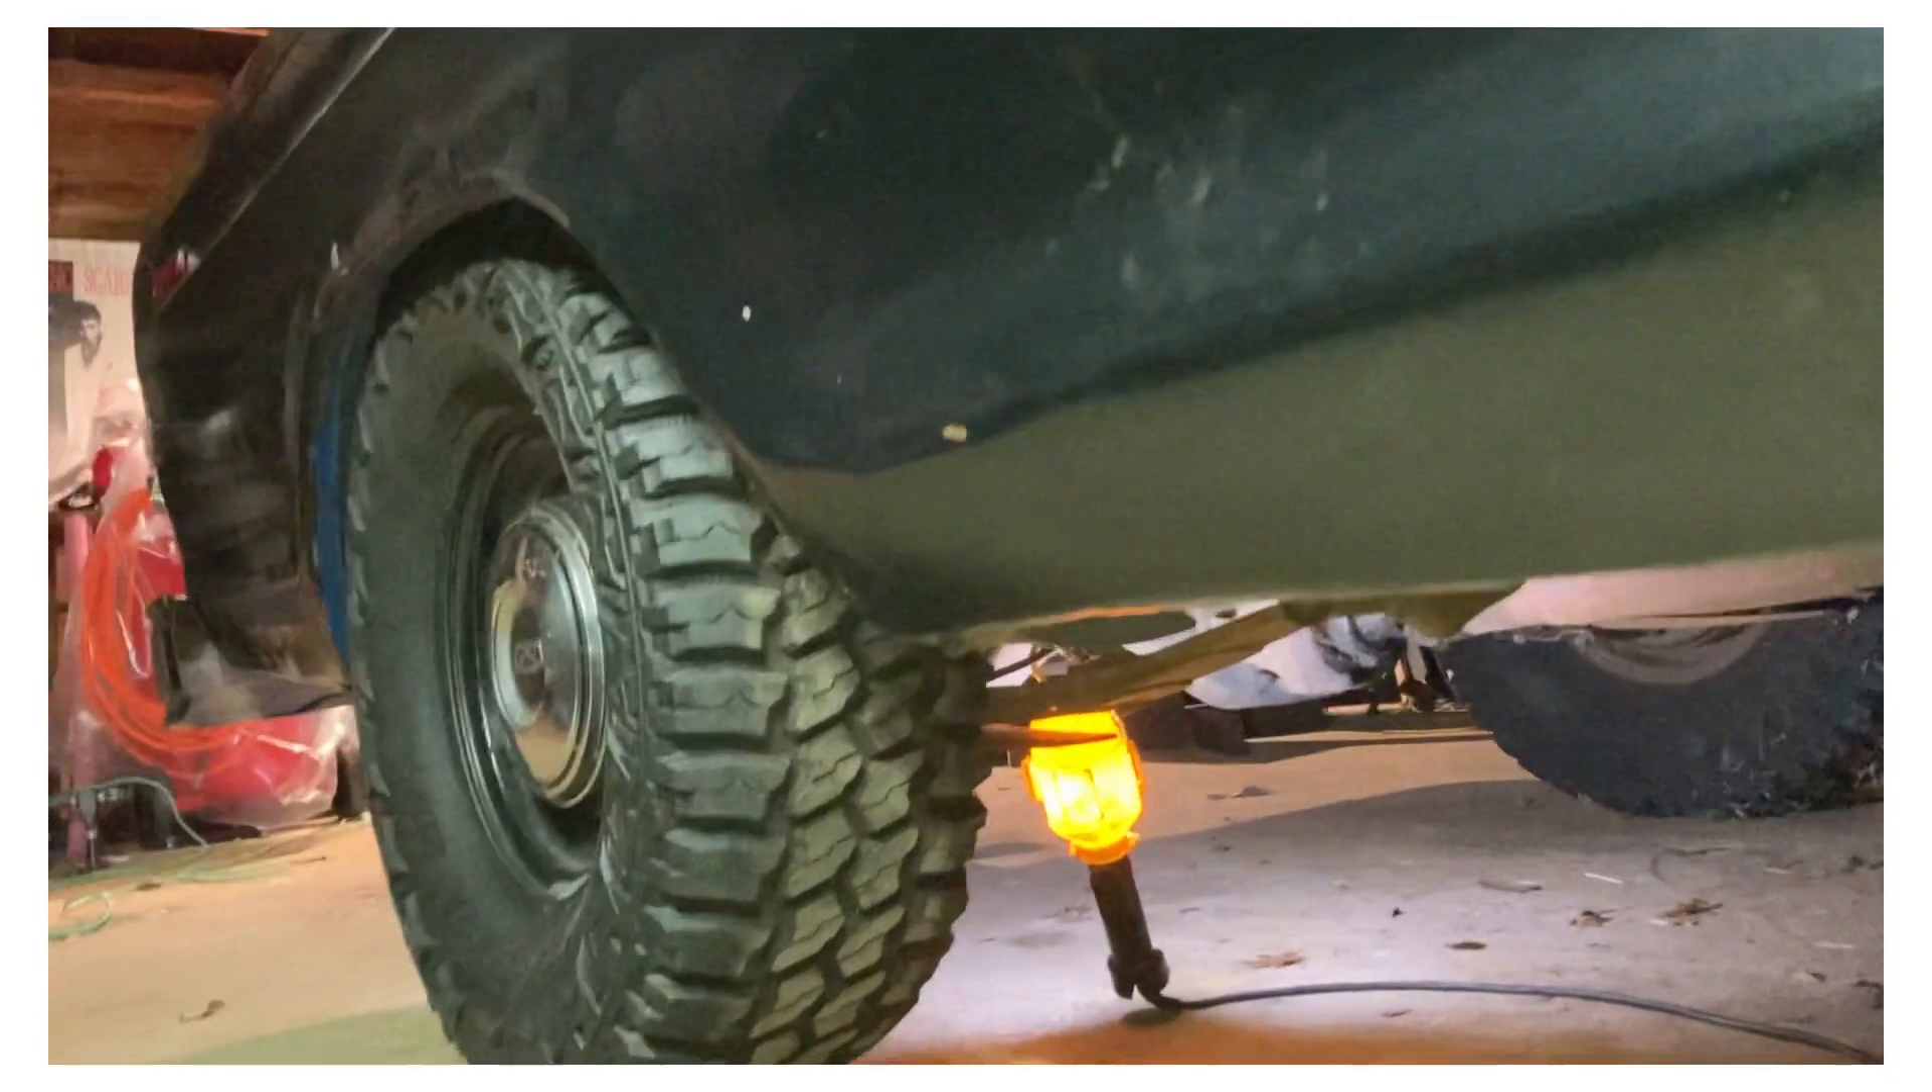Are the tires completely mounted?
Yes.